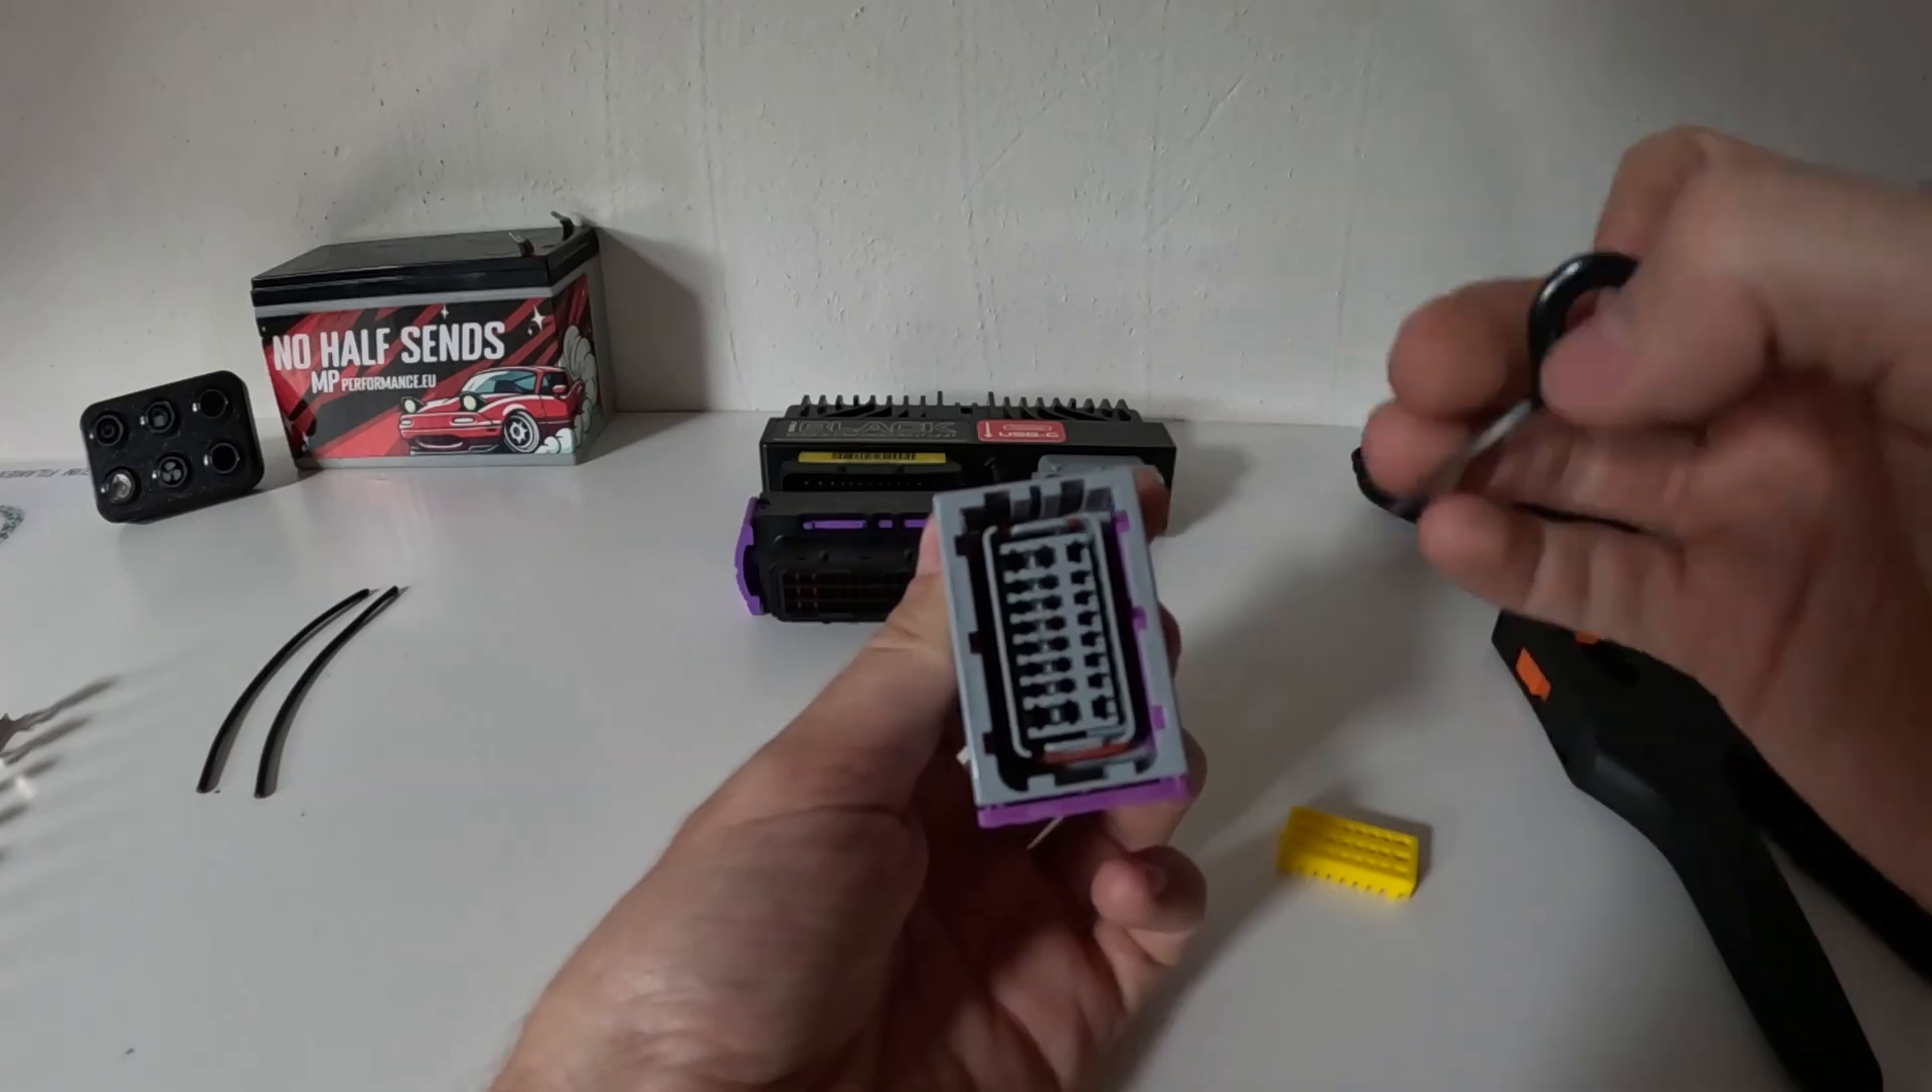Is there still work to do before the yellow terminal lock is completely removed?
No.